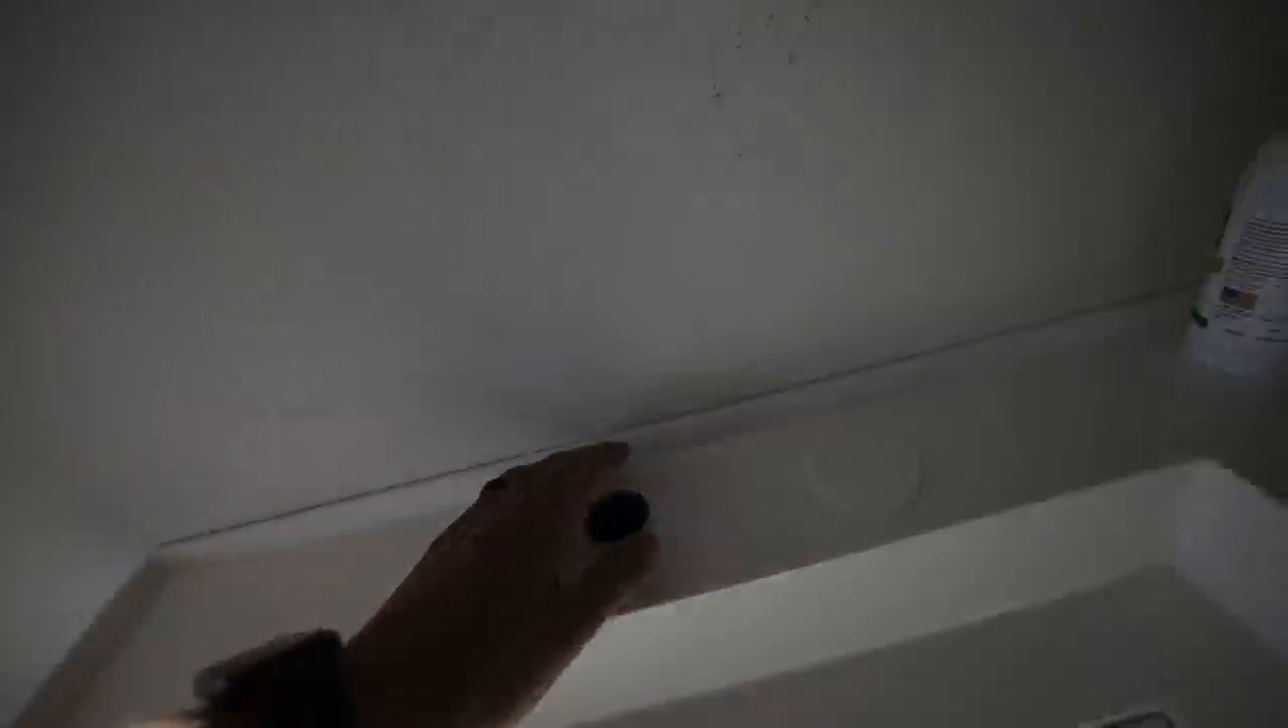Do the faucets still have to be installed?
Yes.